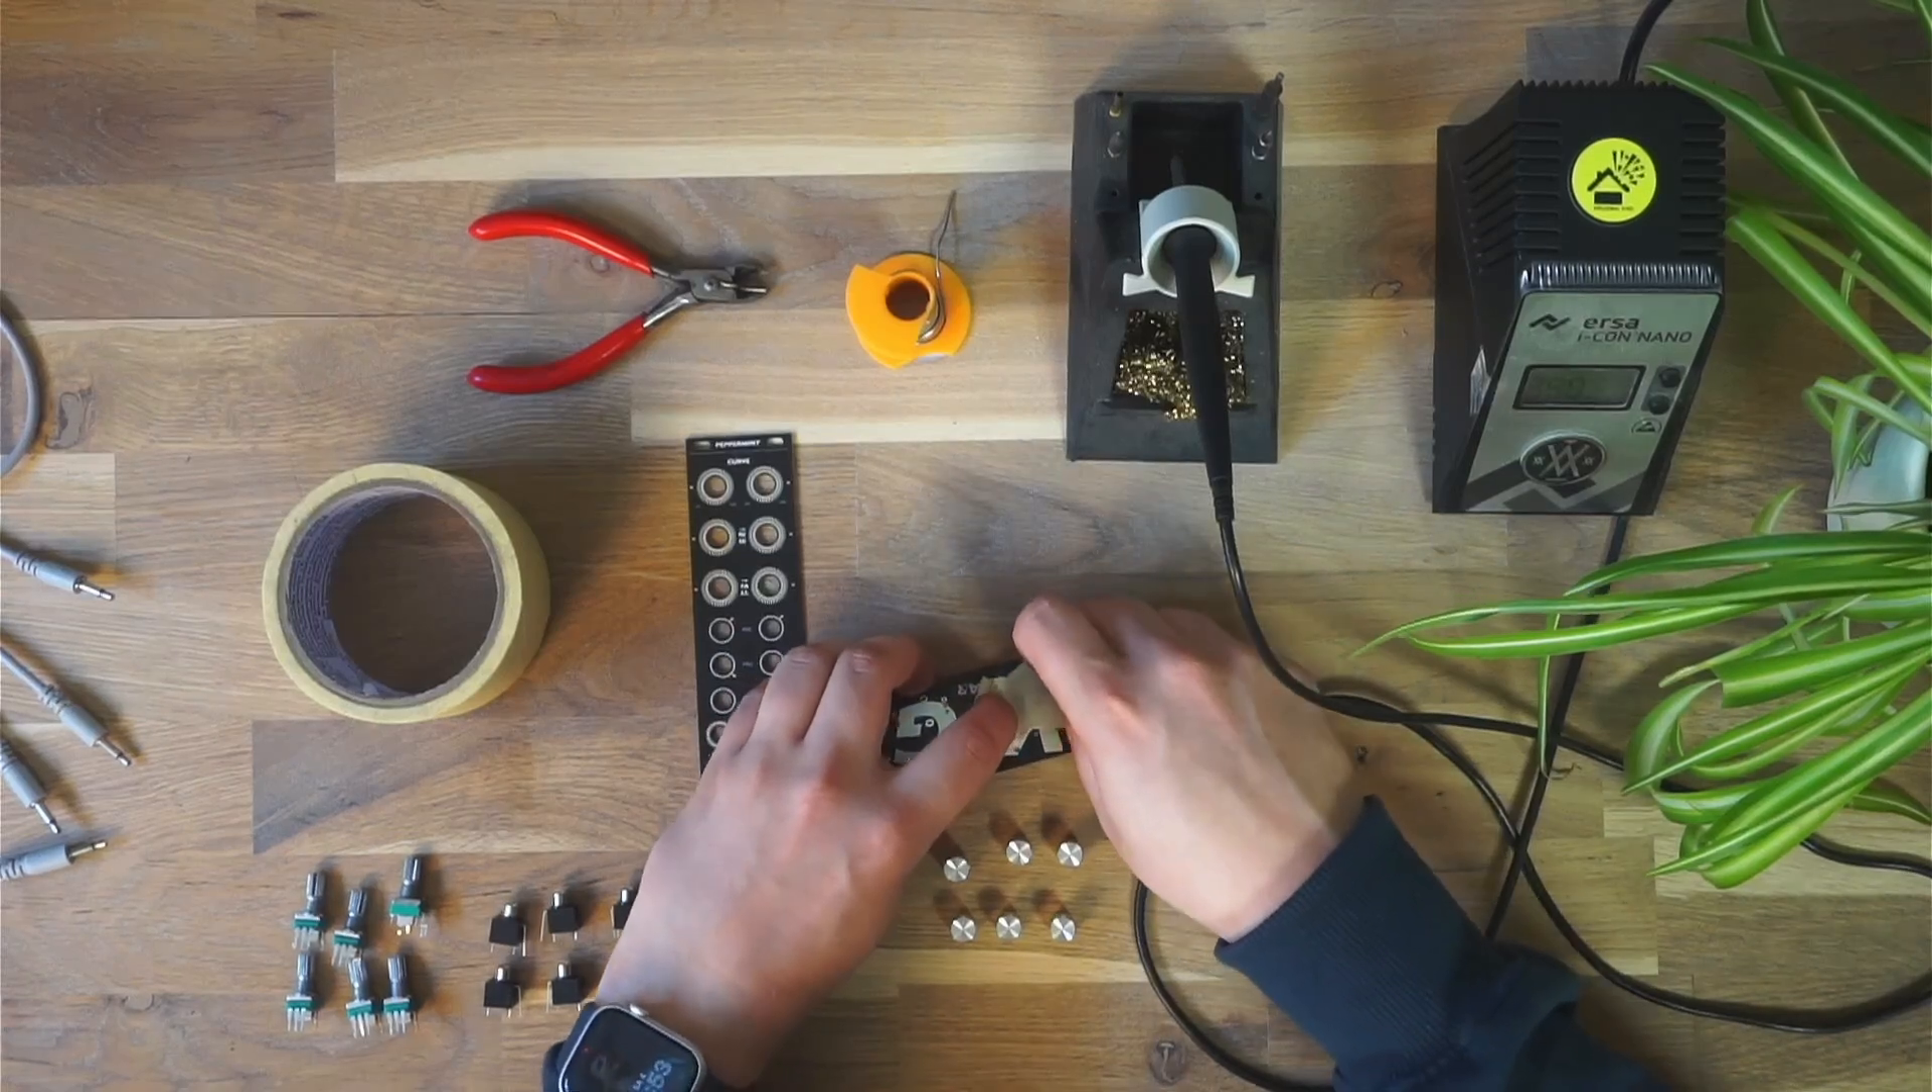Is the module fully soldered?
No.